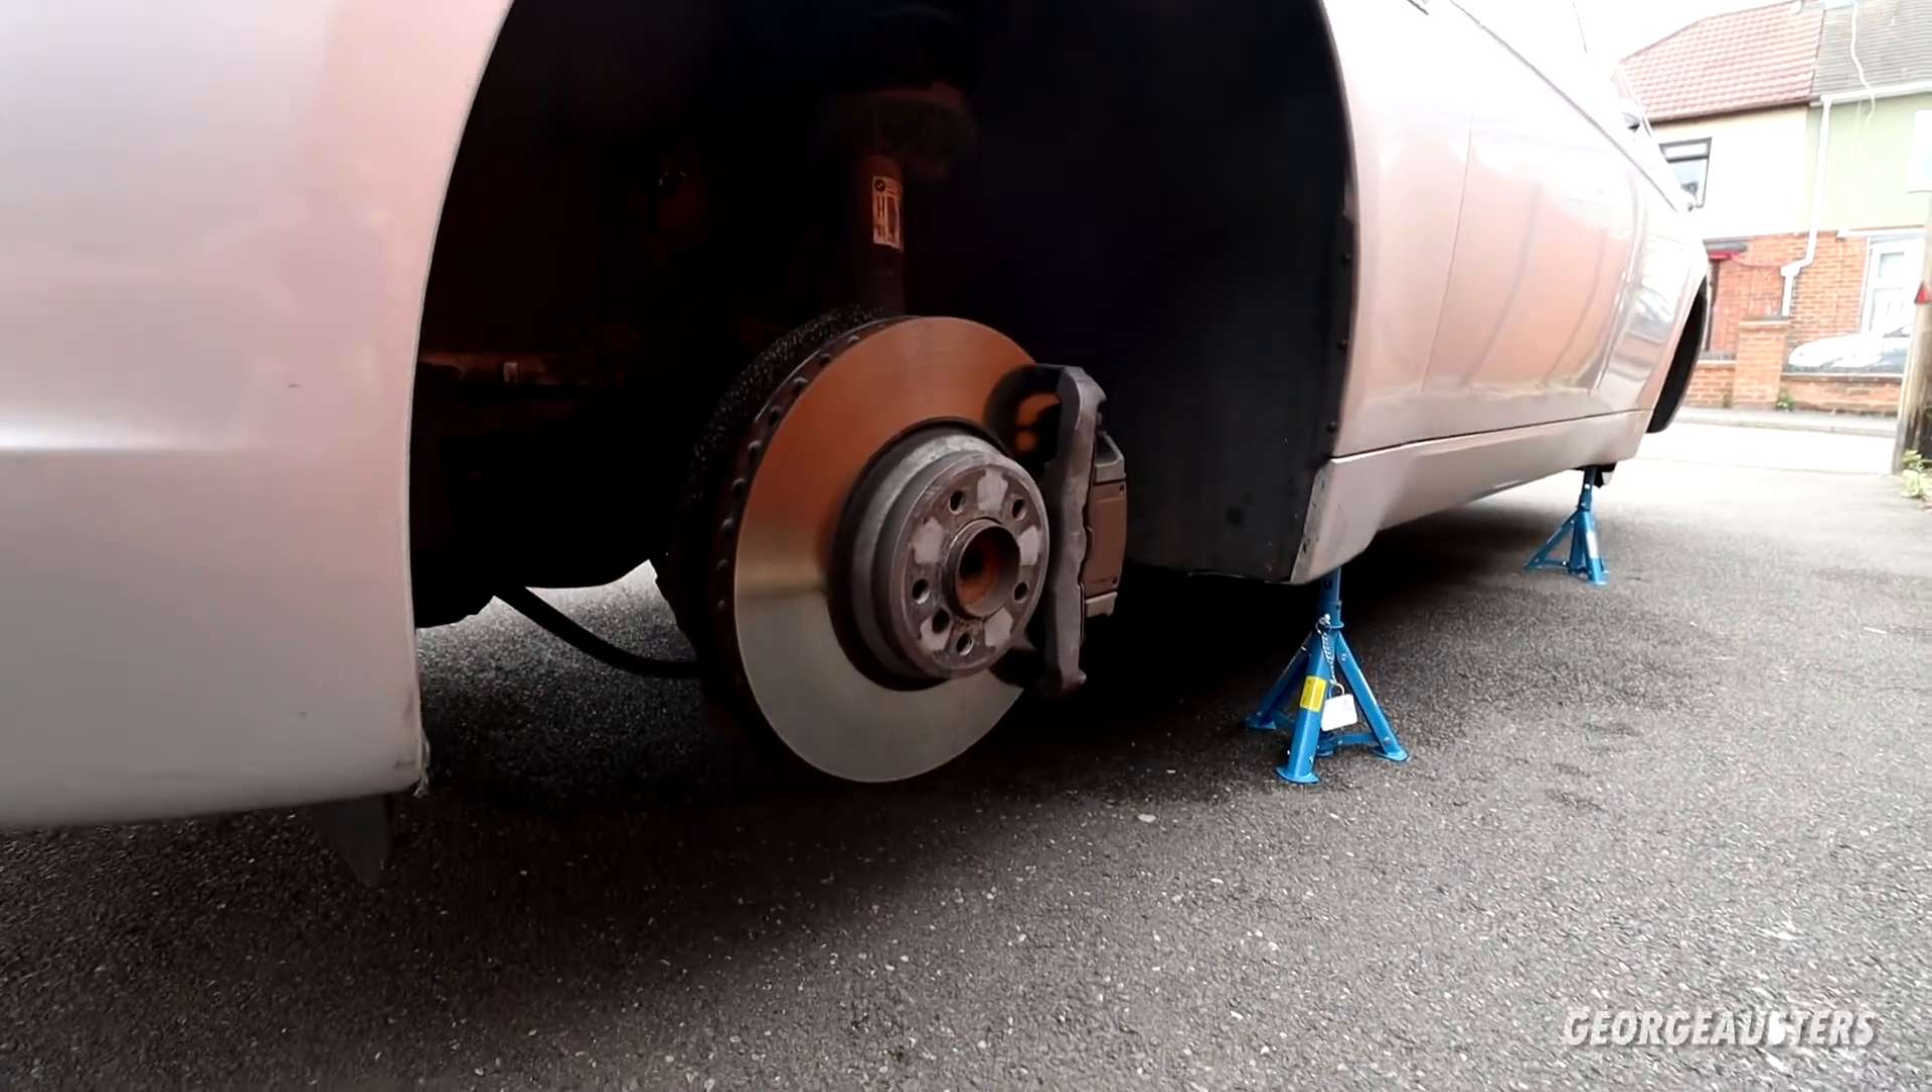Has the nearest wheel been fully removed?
Yes.